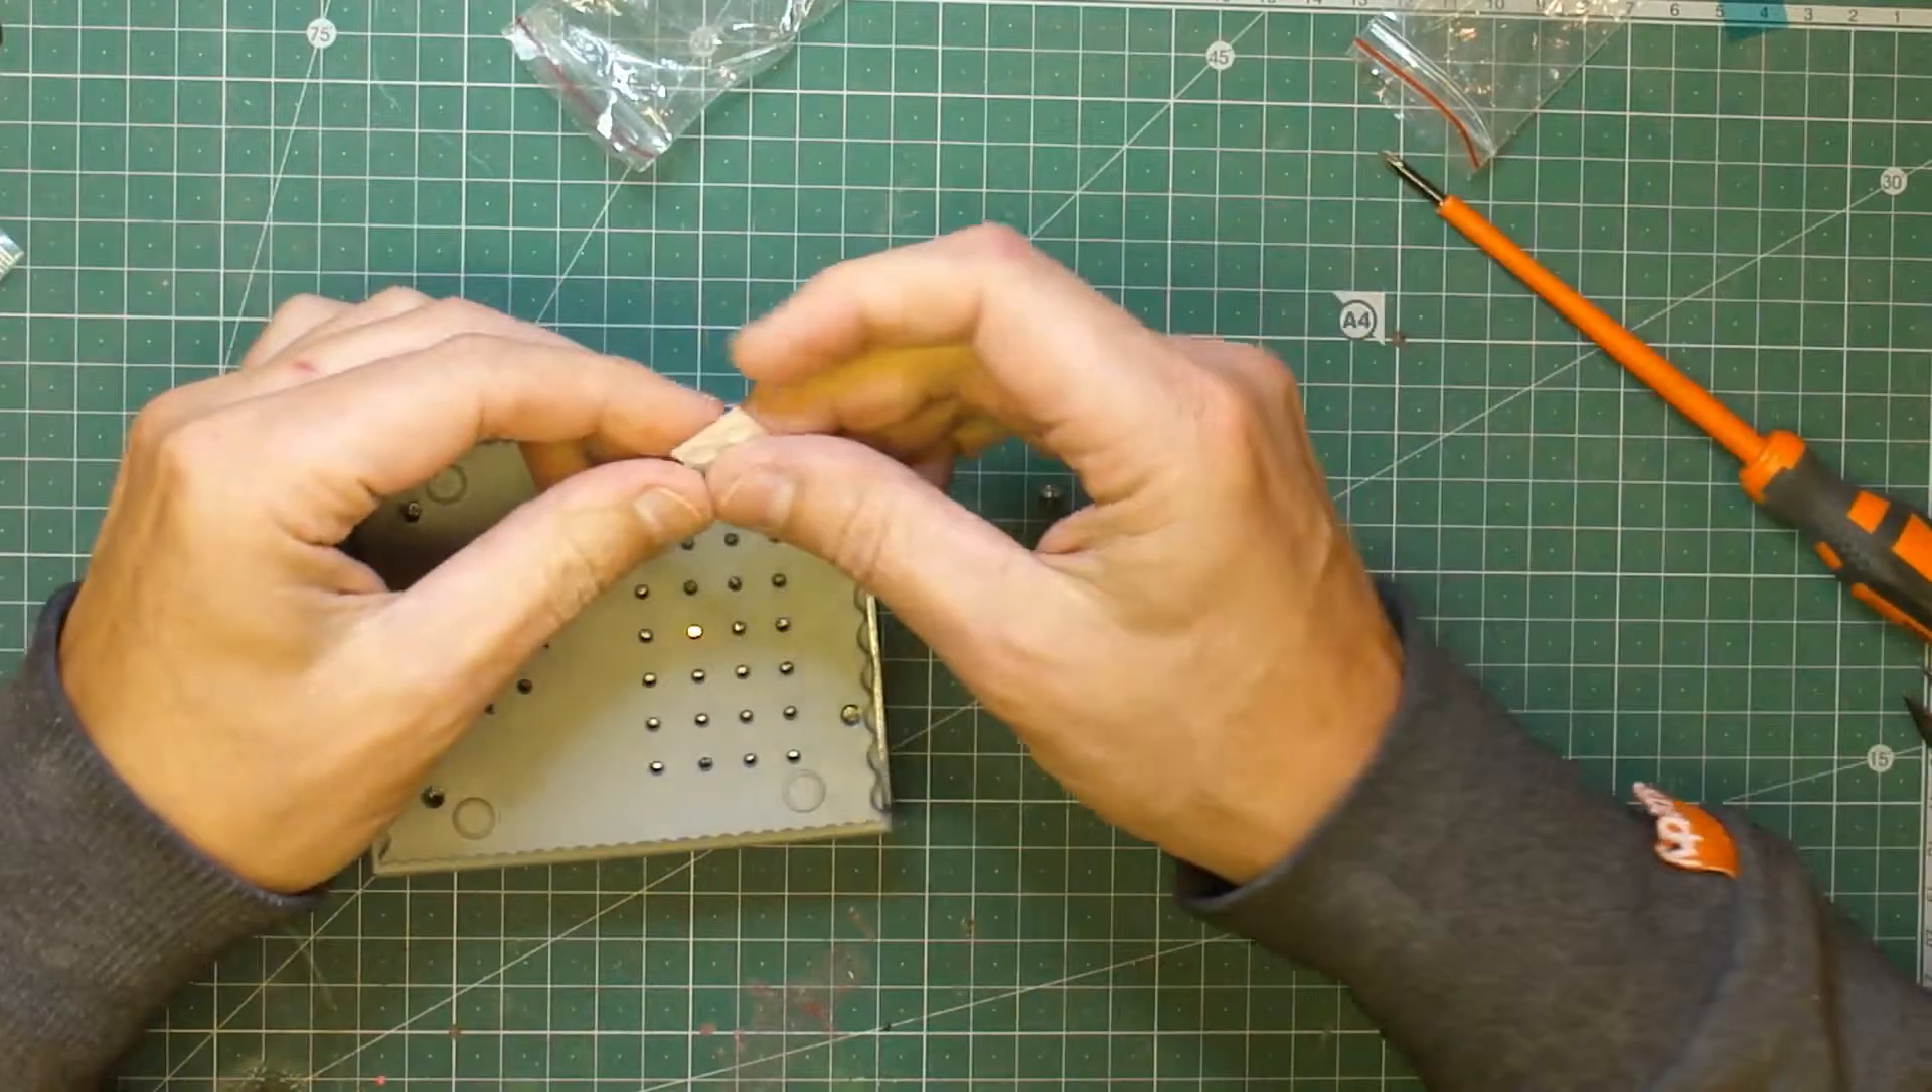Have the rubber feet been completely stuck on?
No.